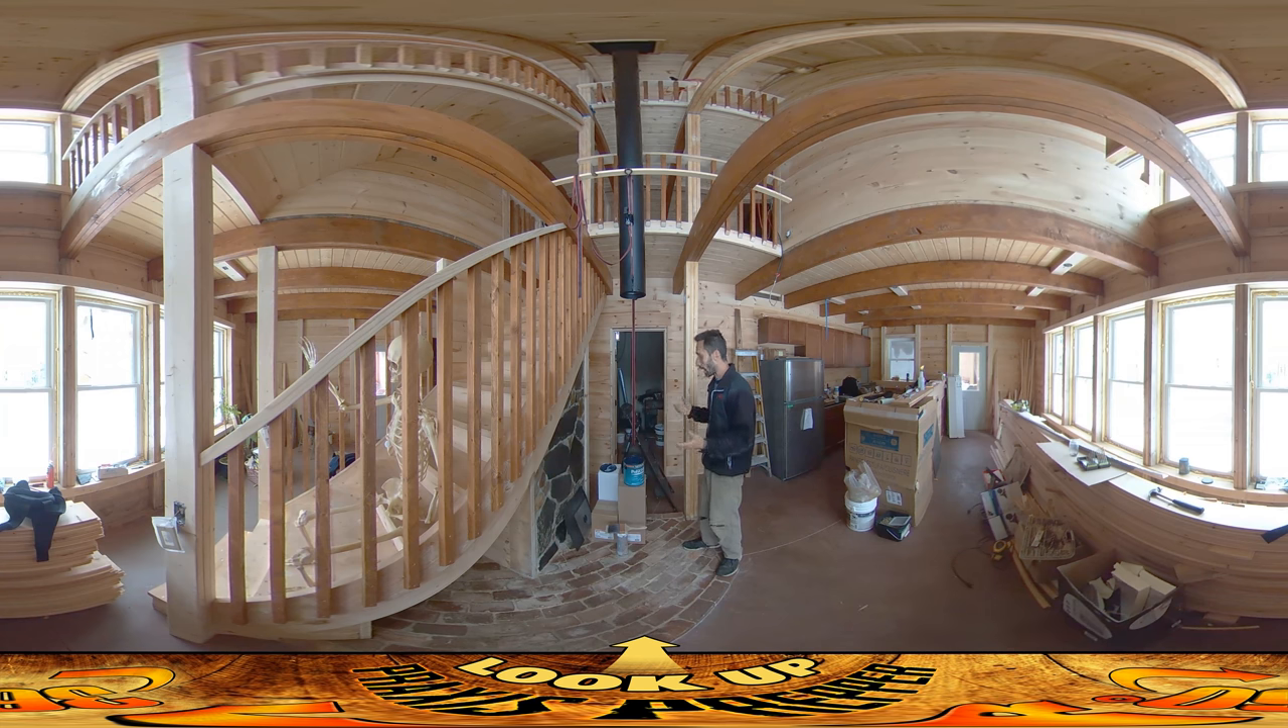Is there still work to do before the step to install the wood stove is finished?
Yes.